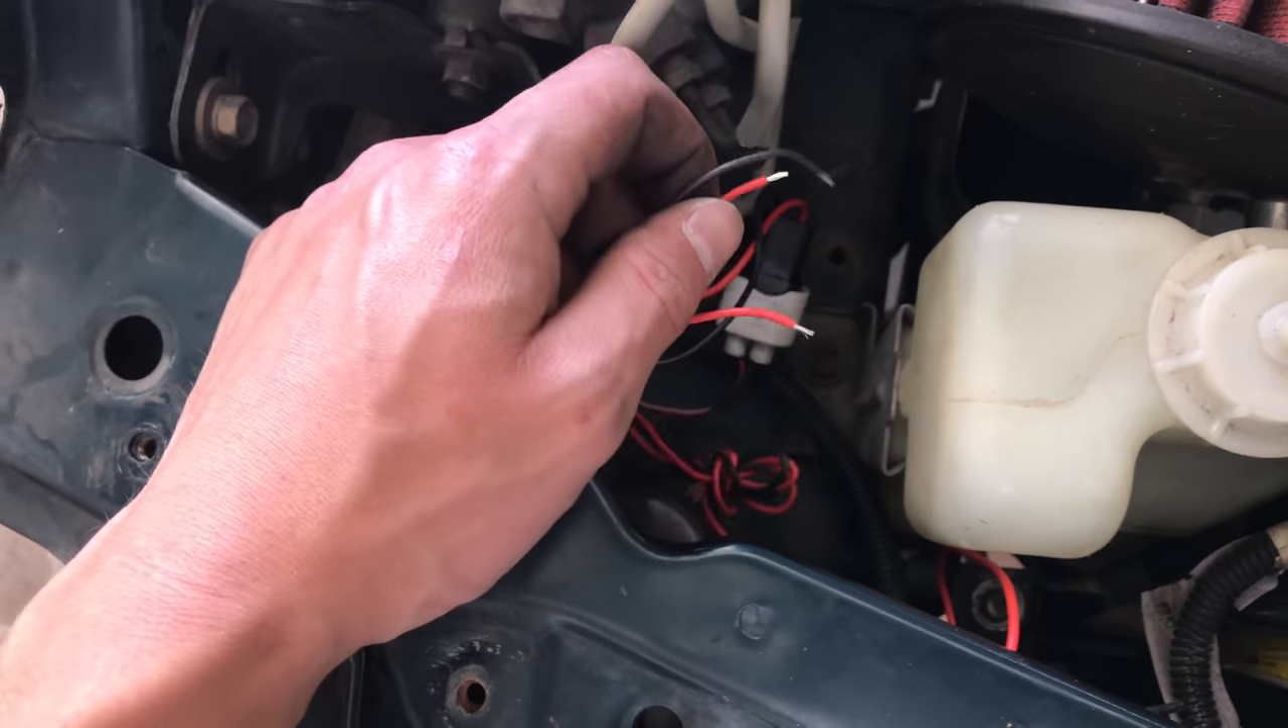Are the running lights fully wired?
No.